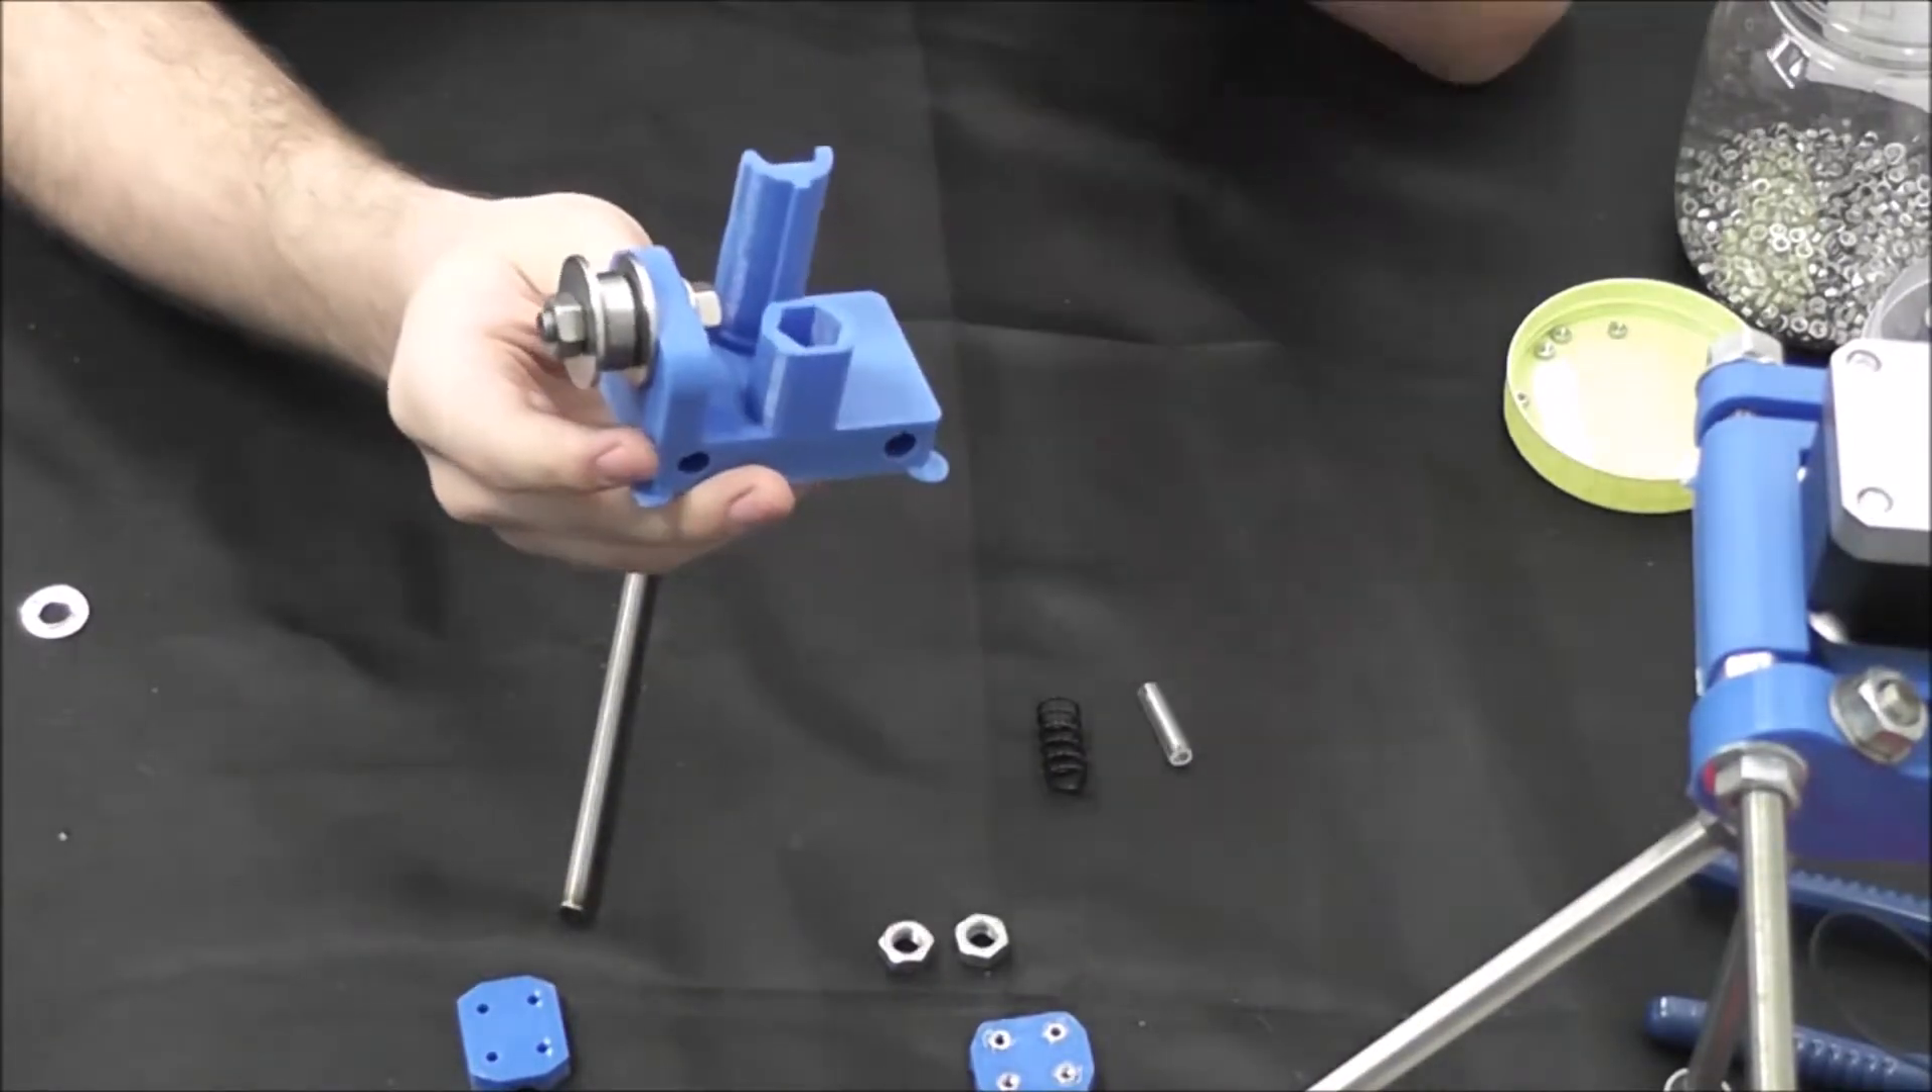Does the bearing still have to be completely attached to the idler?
No.